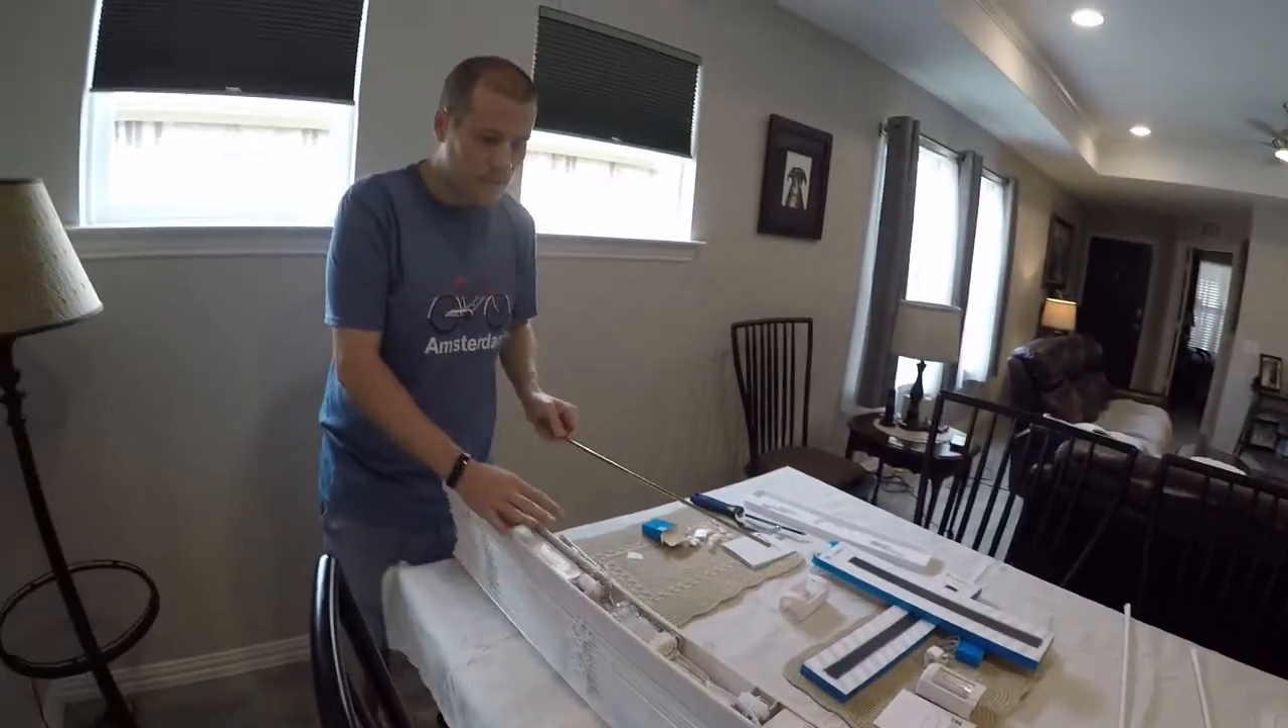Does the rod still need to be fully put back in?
Yes.